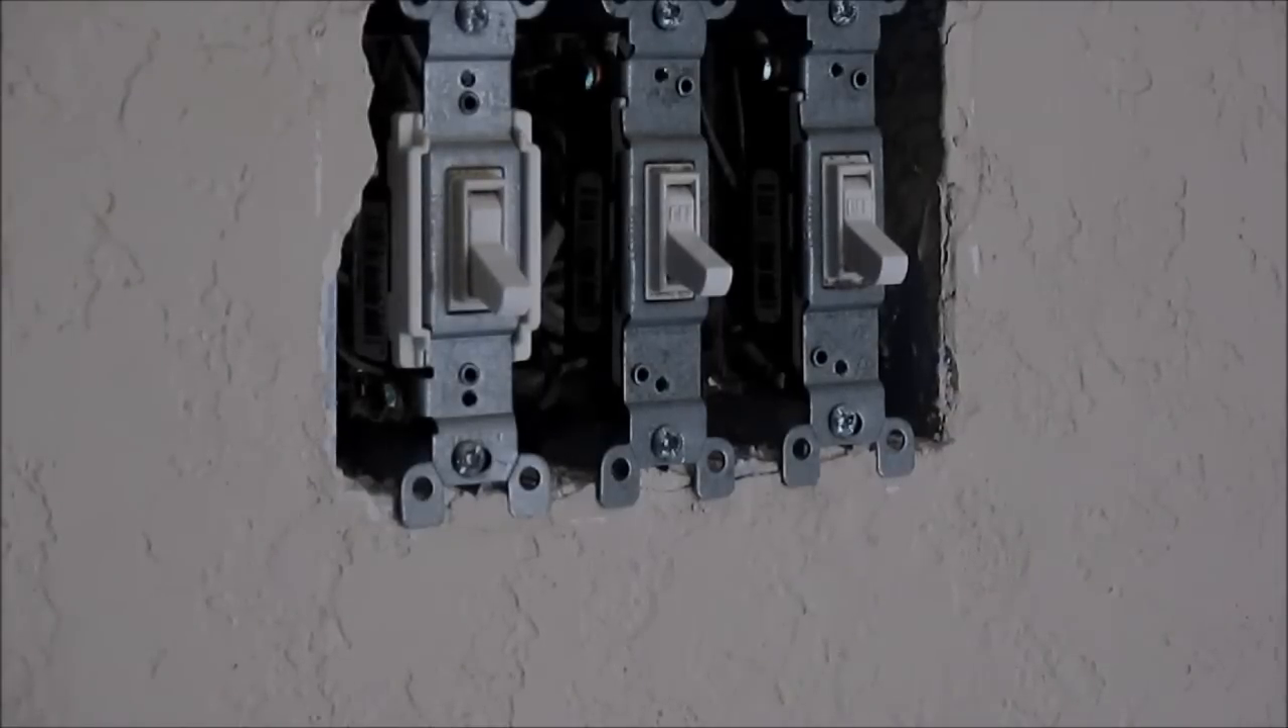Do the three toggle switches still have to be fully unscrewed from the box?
Yes.